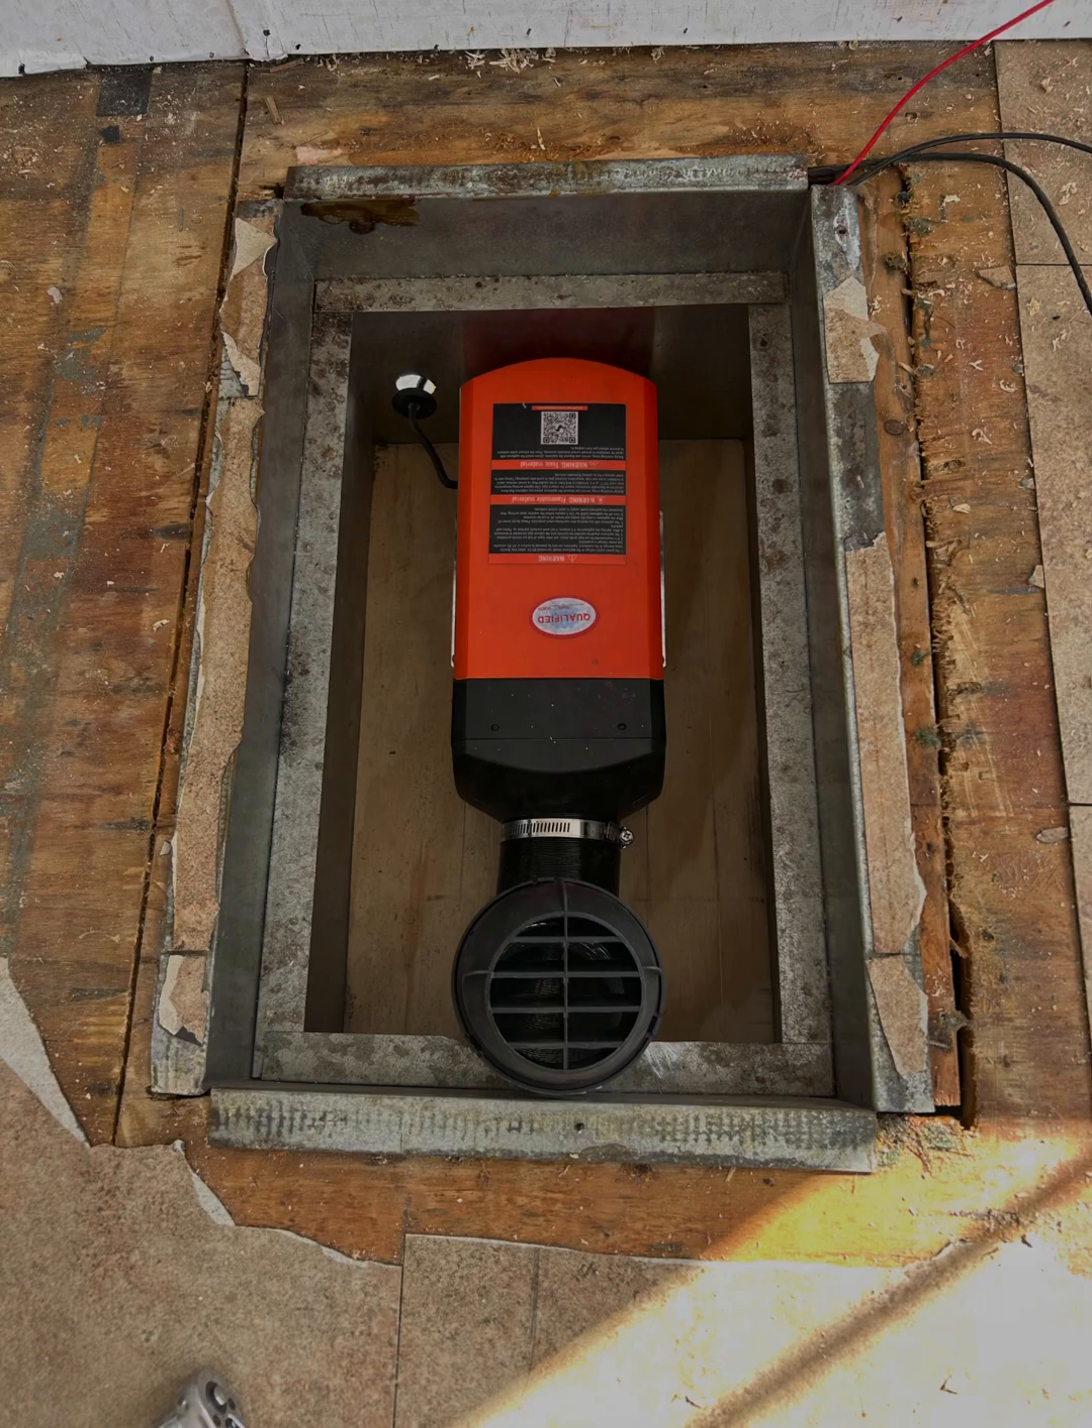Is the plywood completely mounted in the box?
Yes.